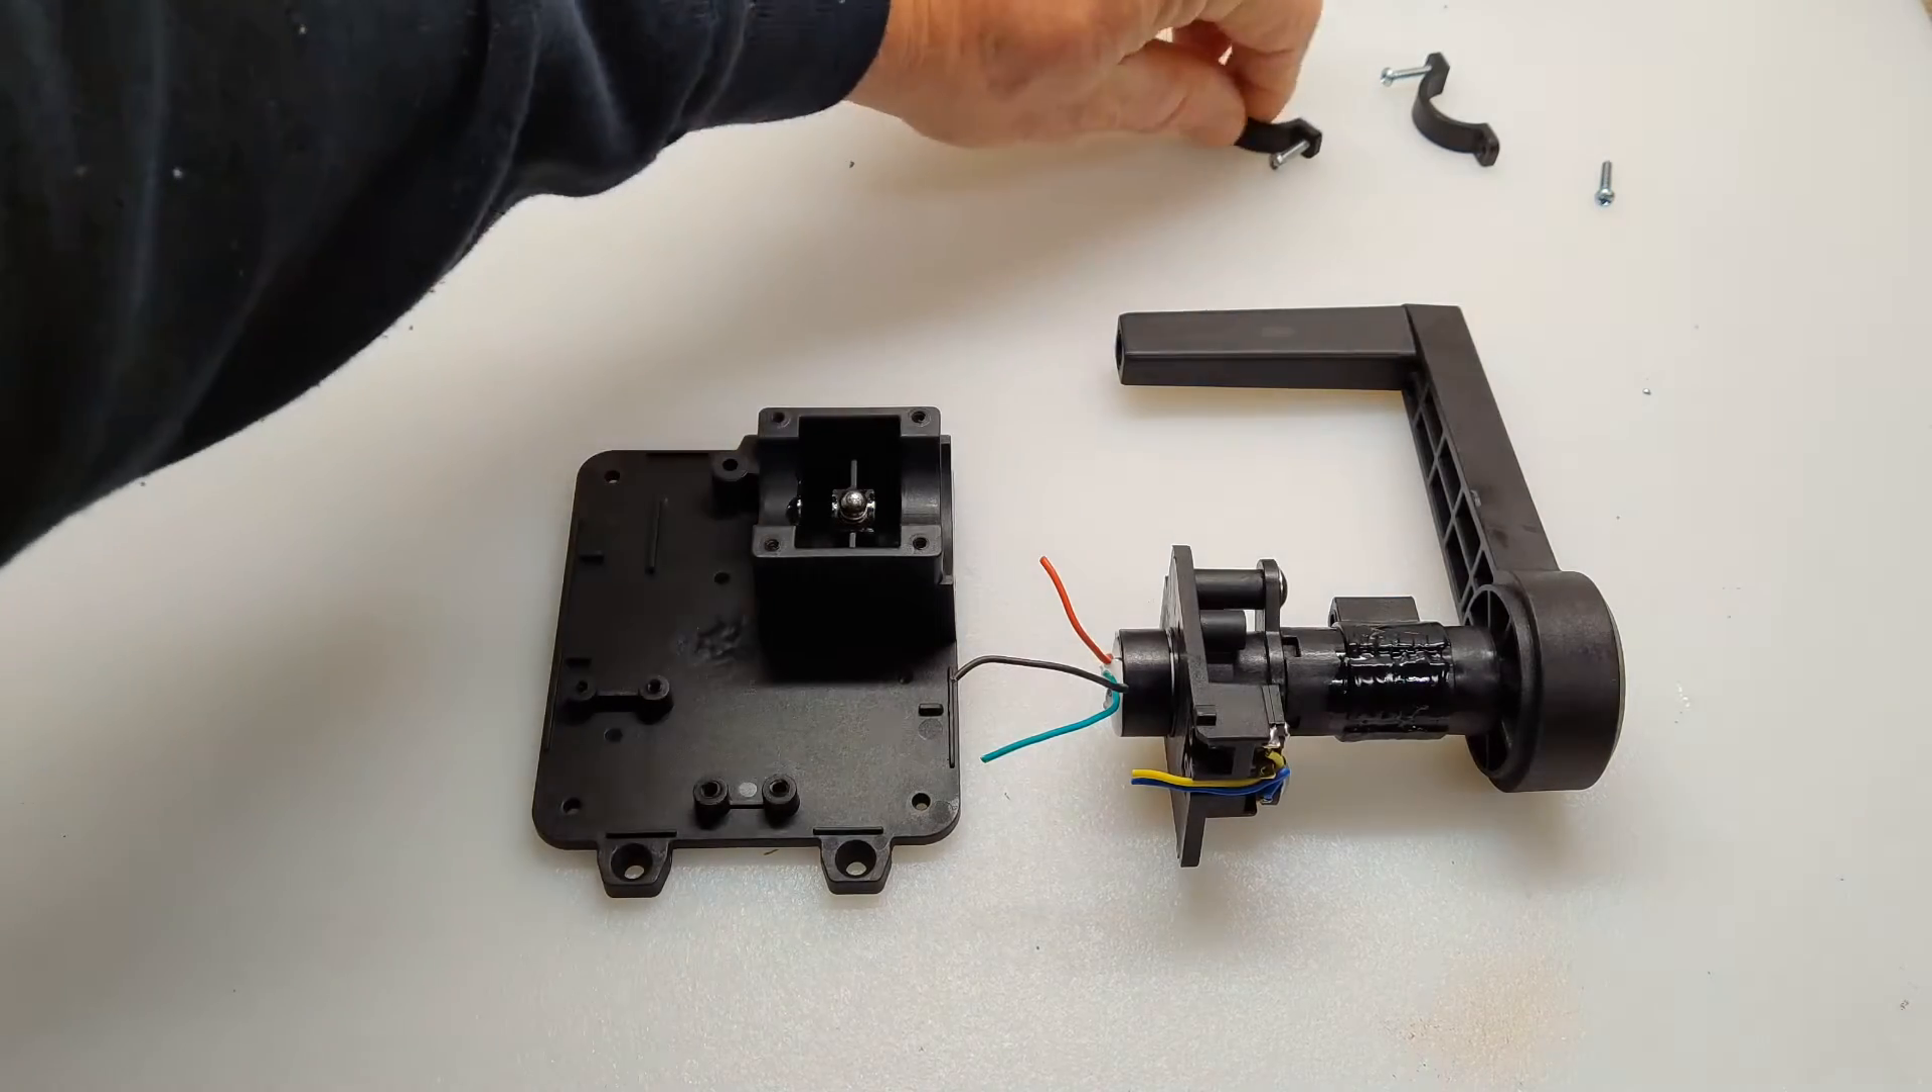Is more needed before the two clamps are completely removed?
No.